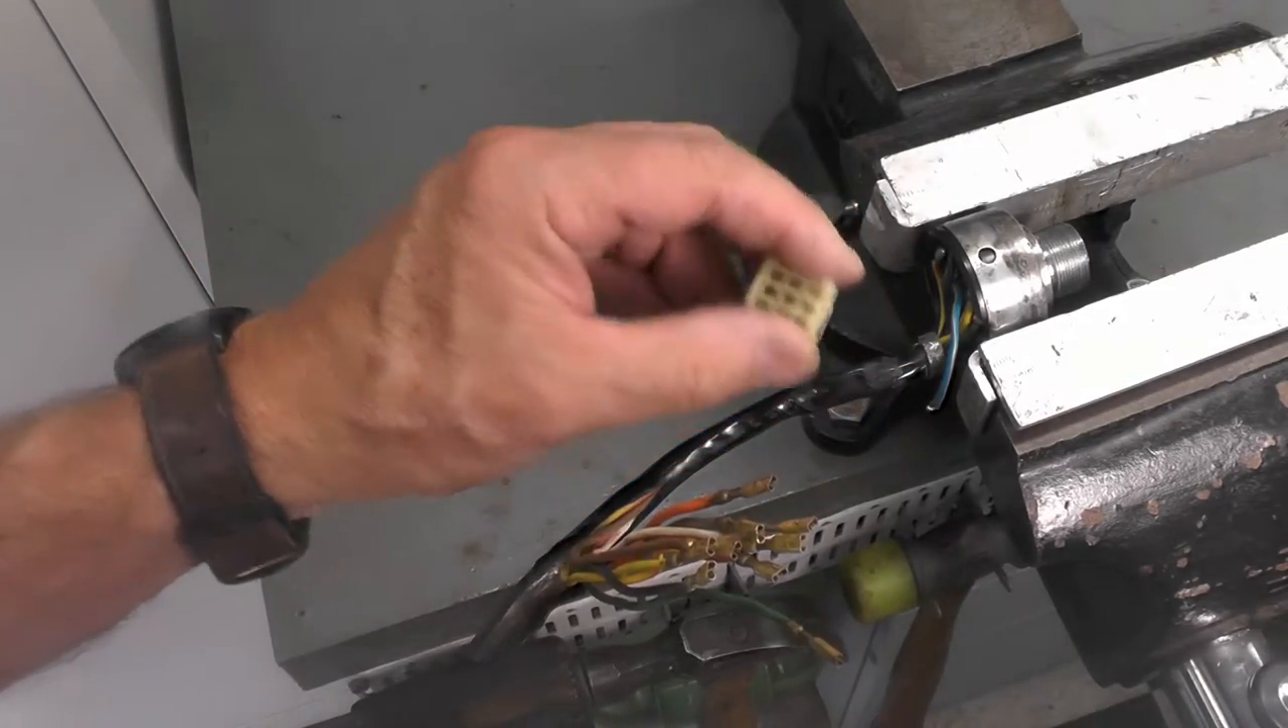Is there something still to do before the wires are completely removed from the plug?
No.